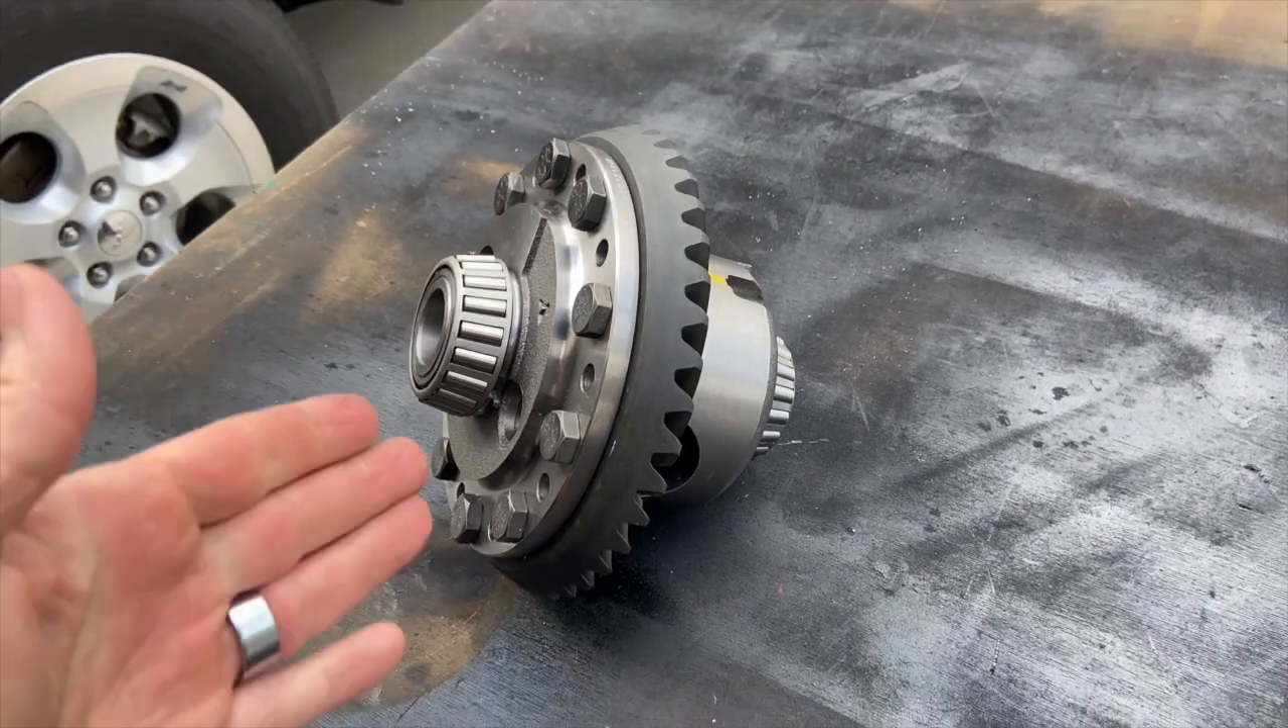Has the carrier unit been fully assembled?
Yes.